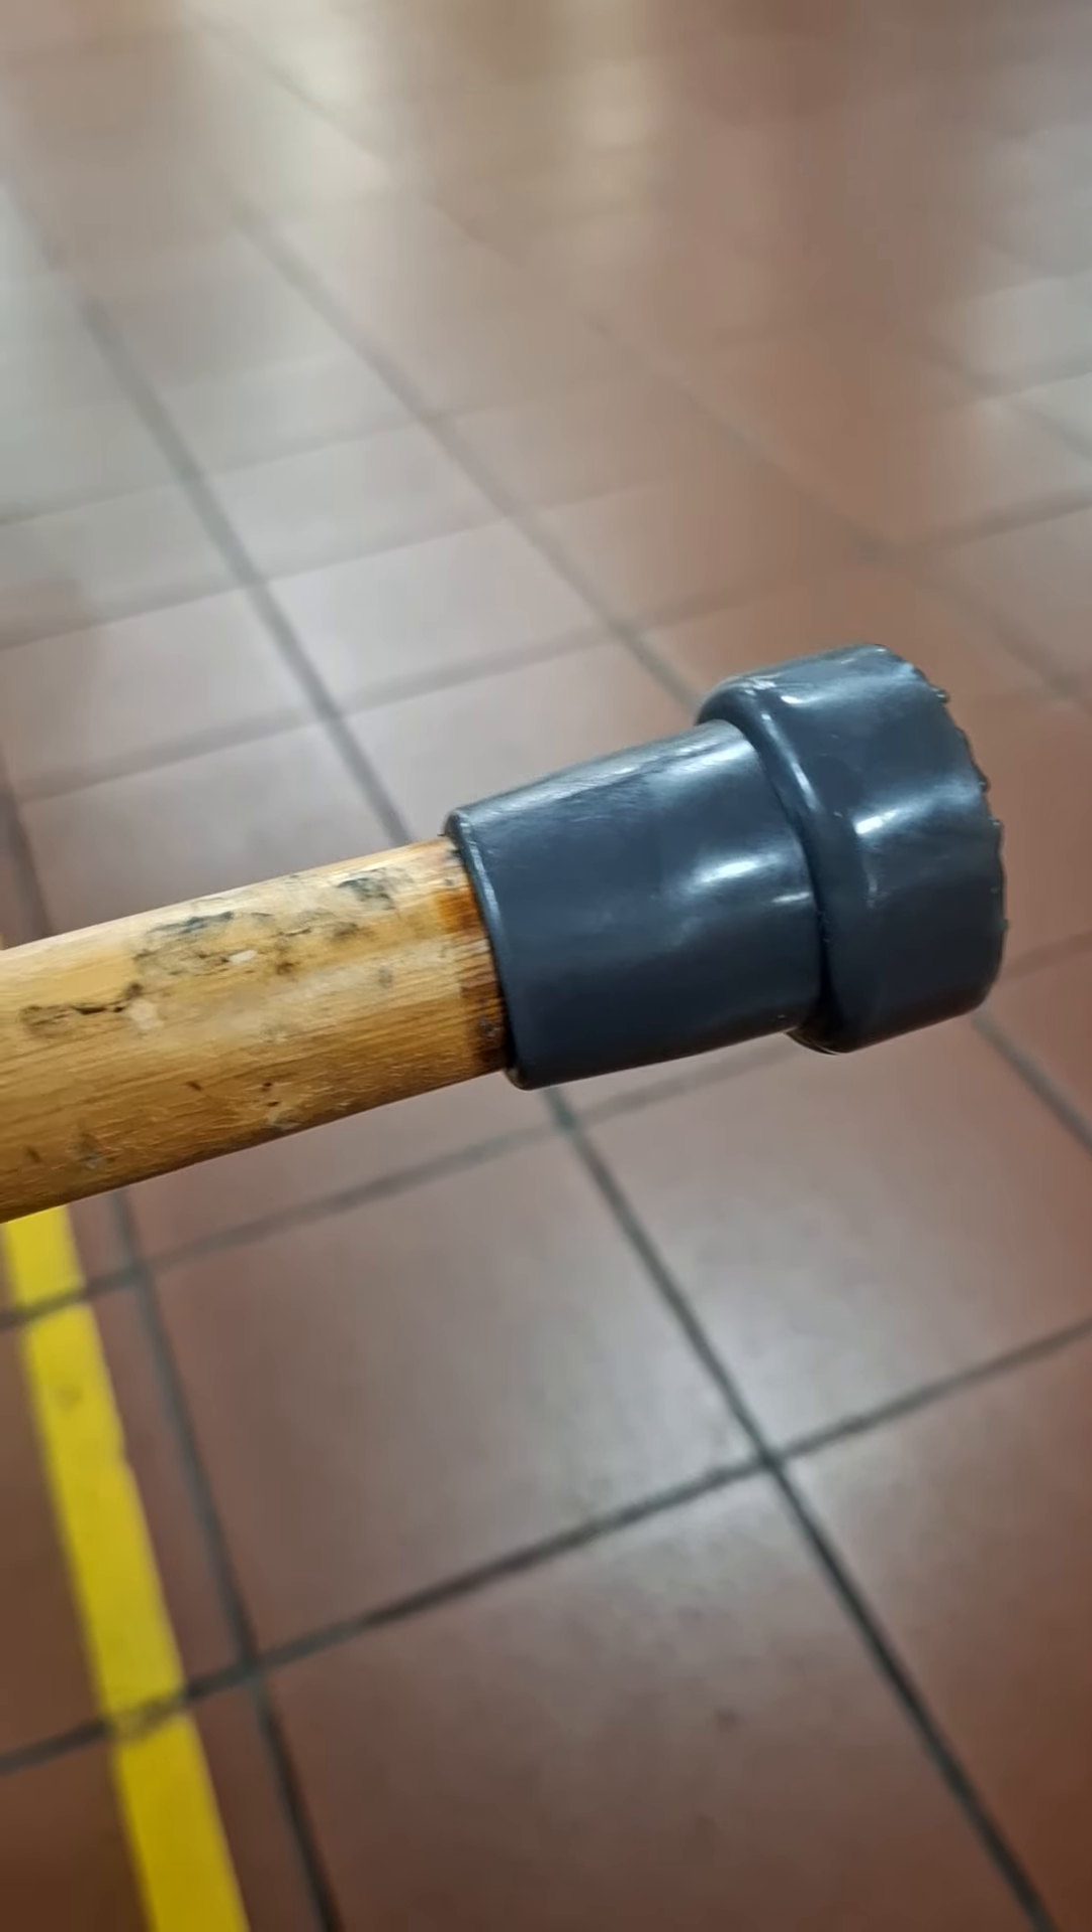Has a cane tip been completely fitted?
Yes.